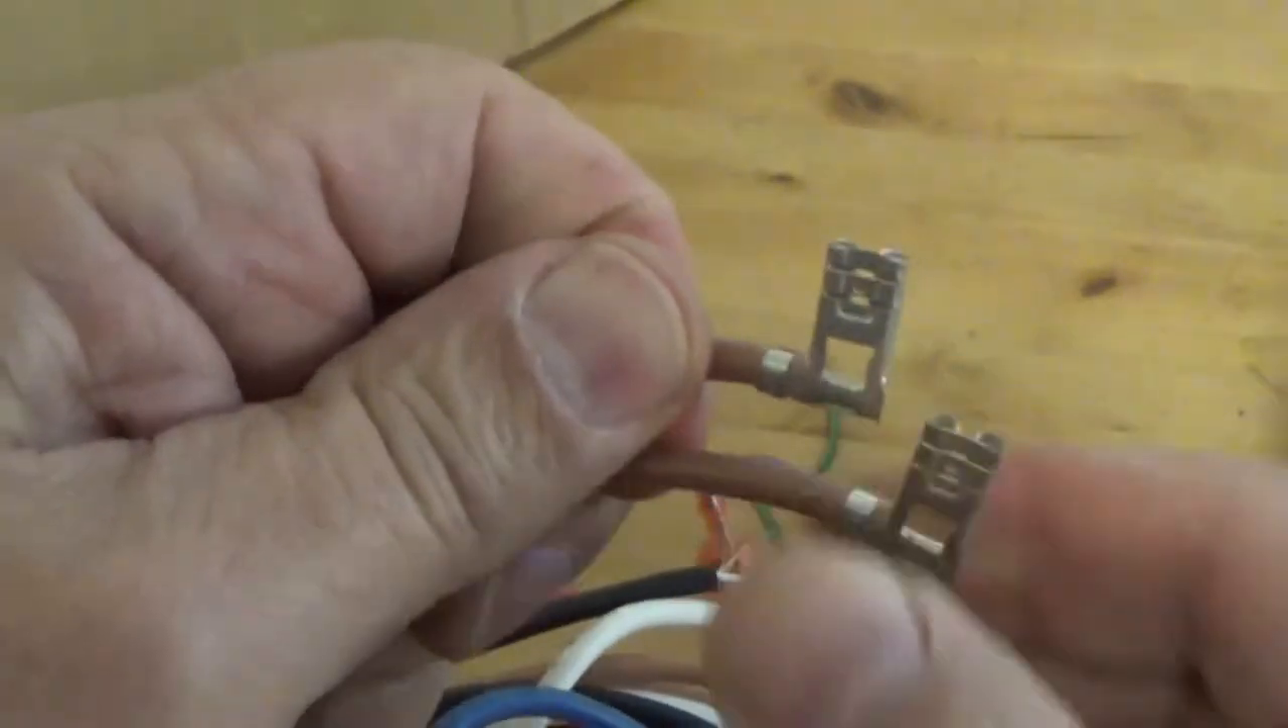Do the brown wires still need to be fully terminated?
No.